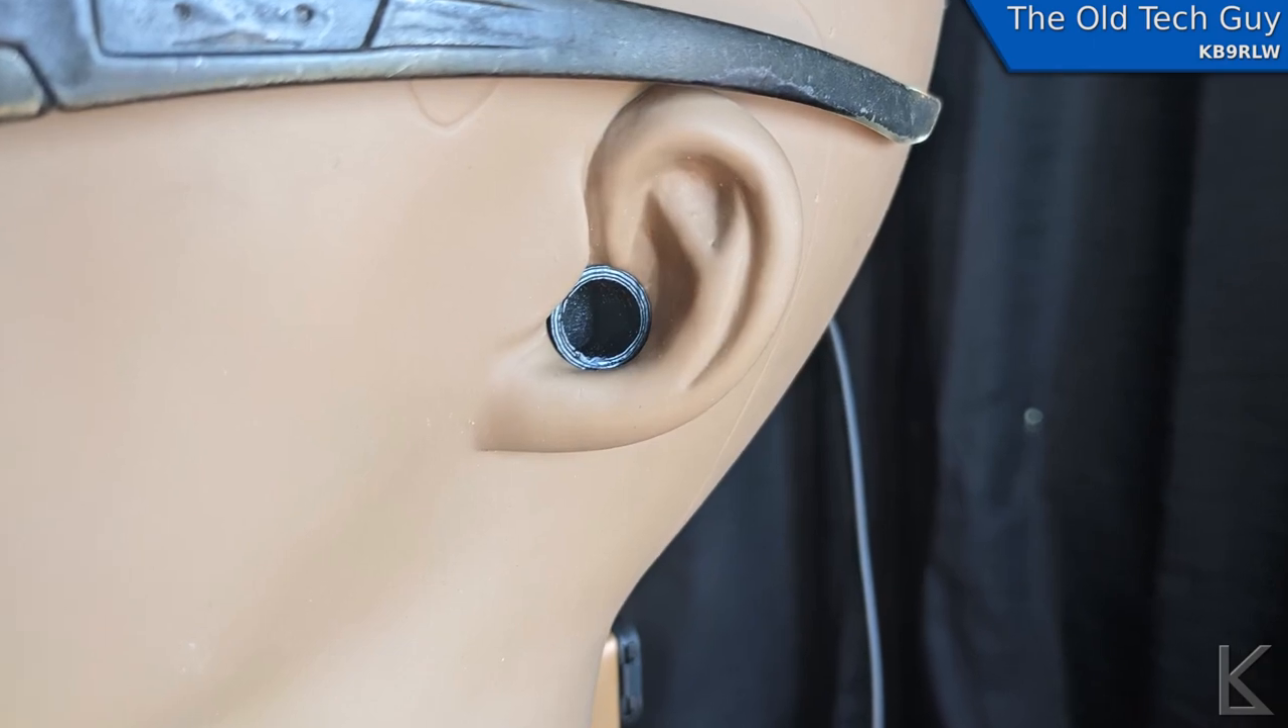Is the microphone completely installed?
Yes.